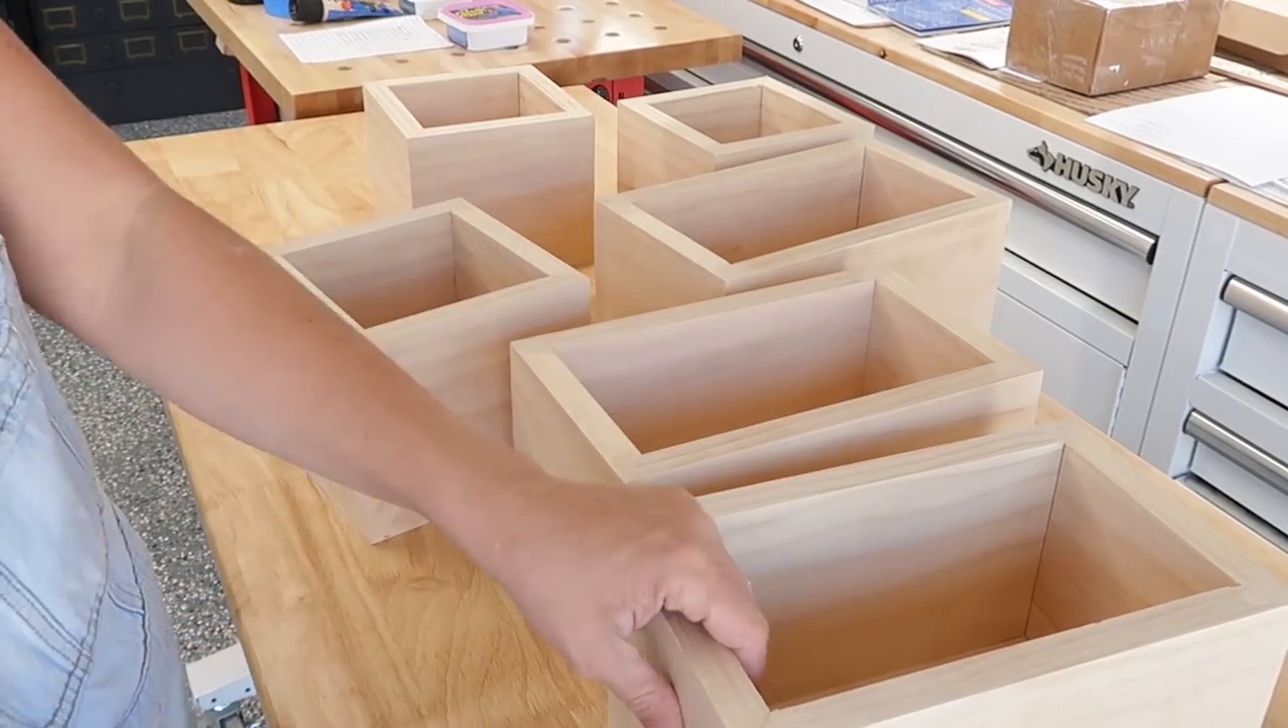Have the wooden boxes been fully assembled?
Yes.